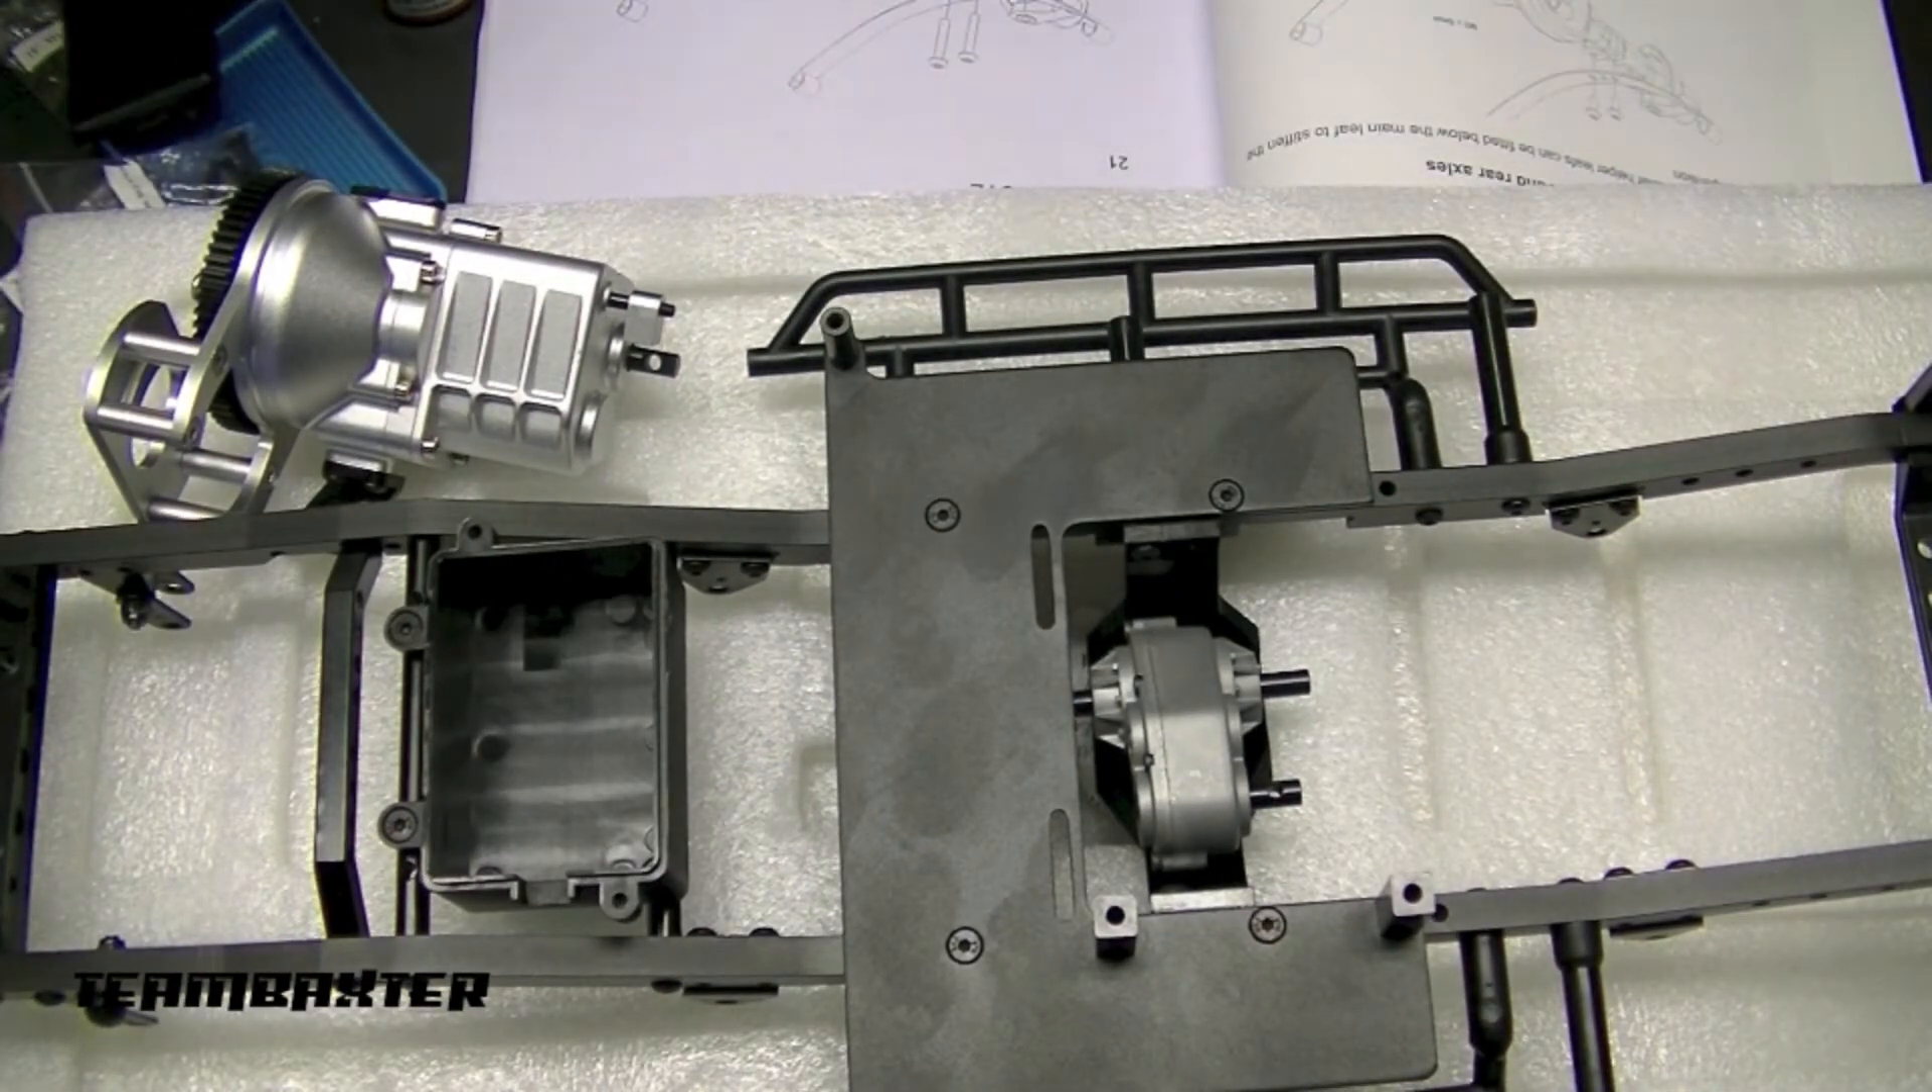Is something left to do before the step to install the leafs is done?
Yes.